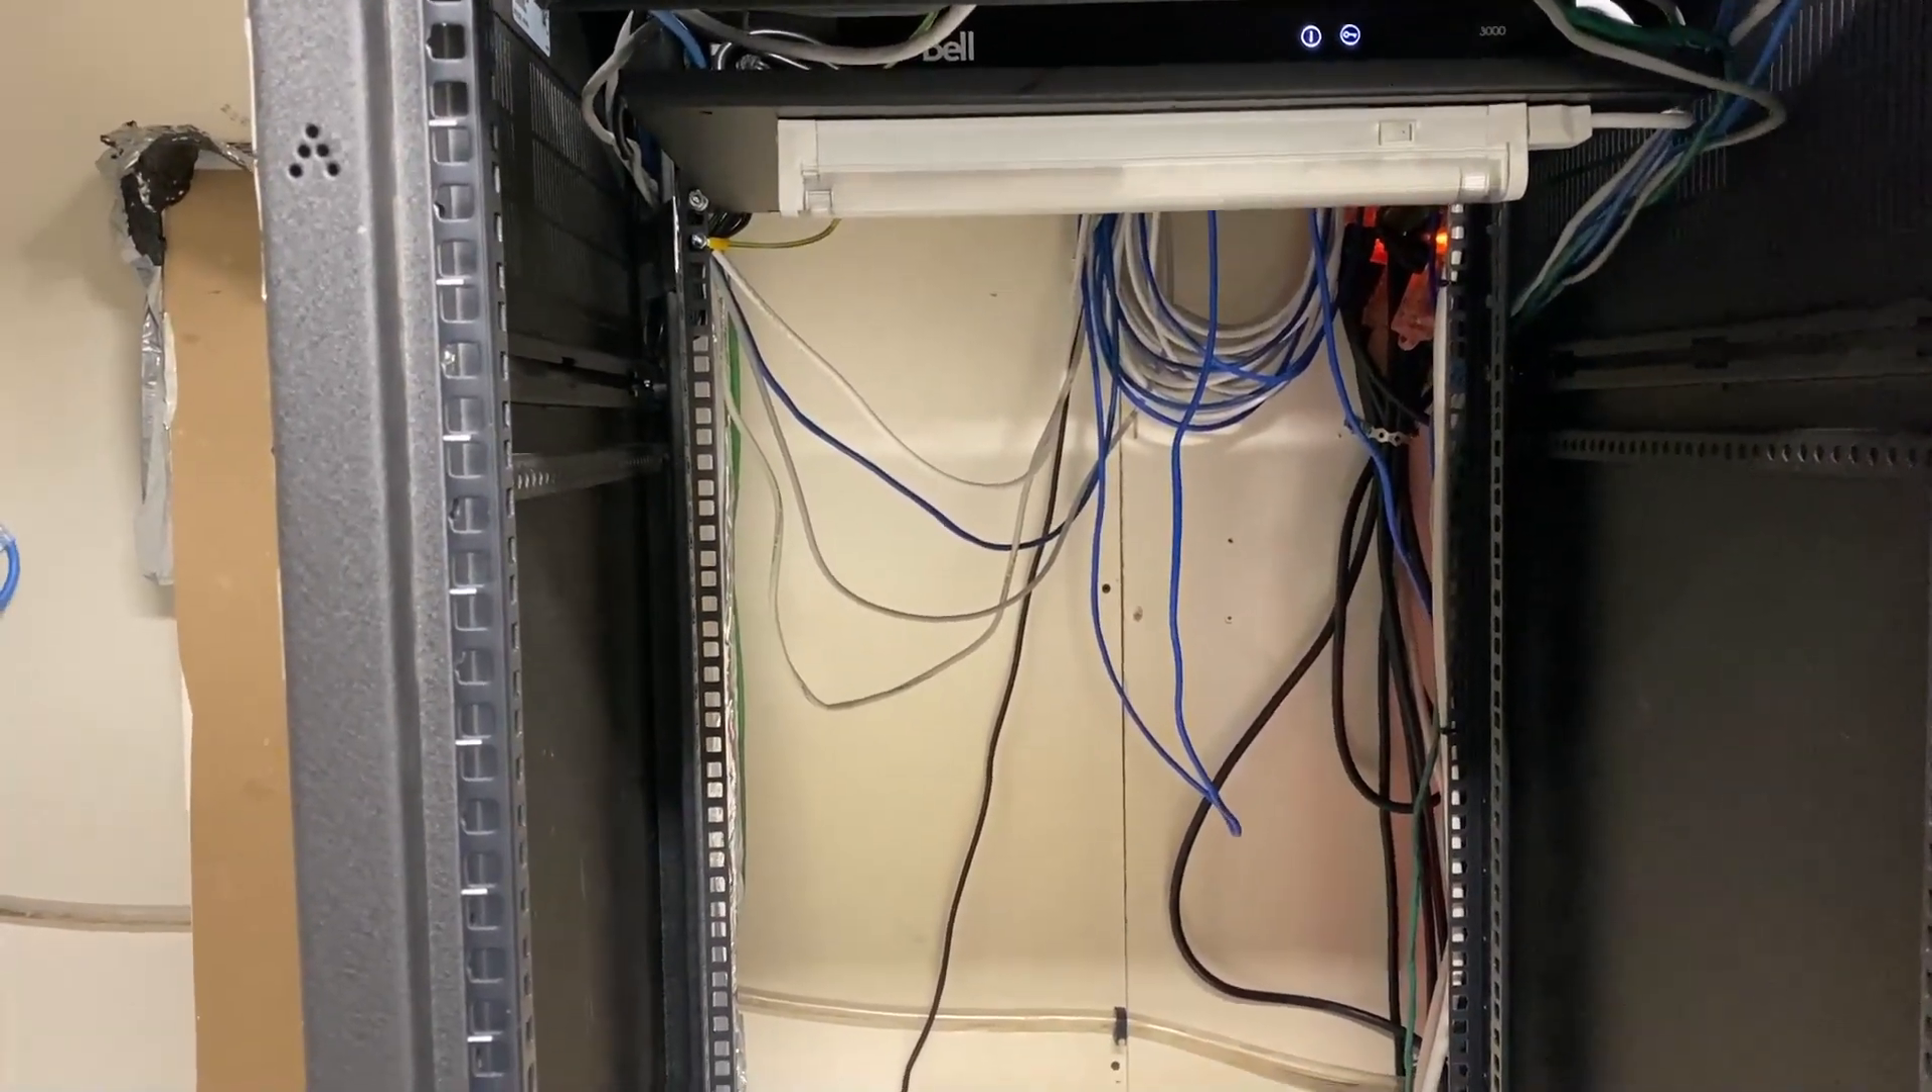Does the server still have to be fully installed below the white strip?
Yes.